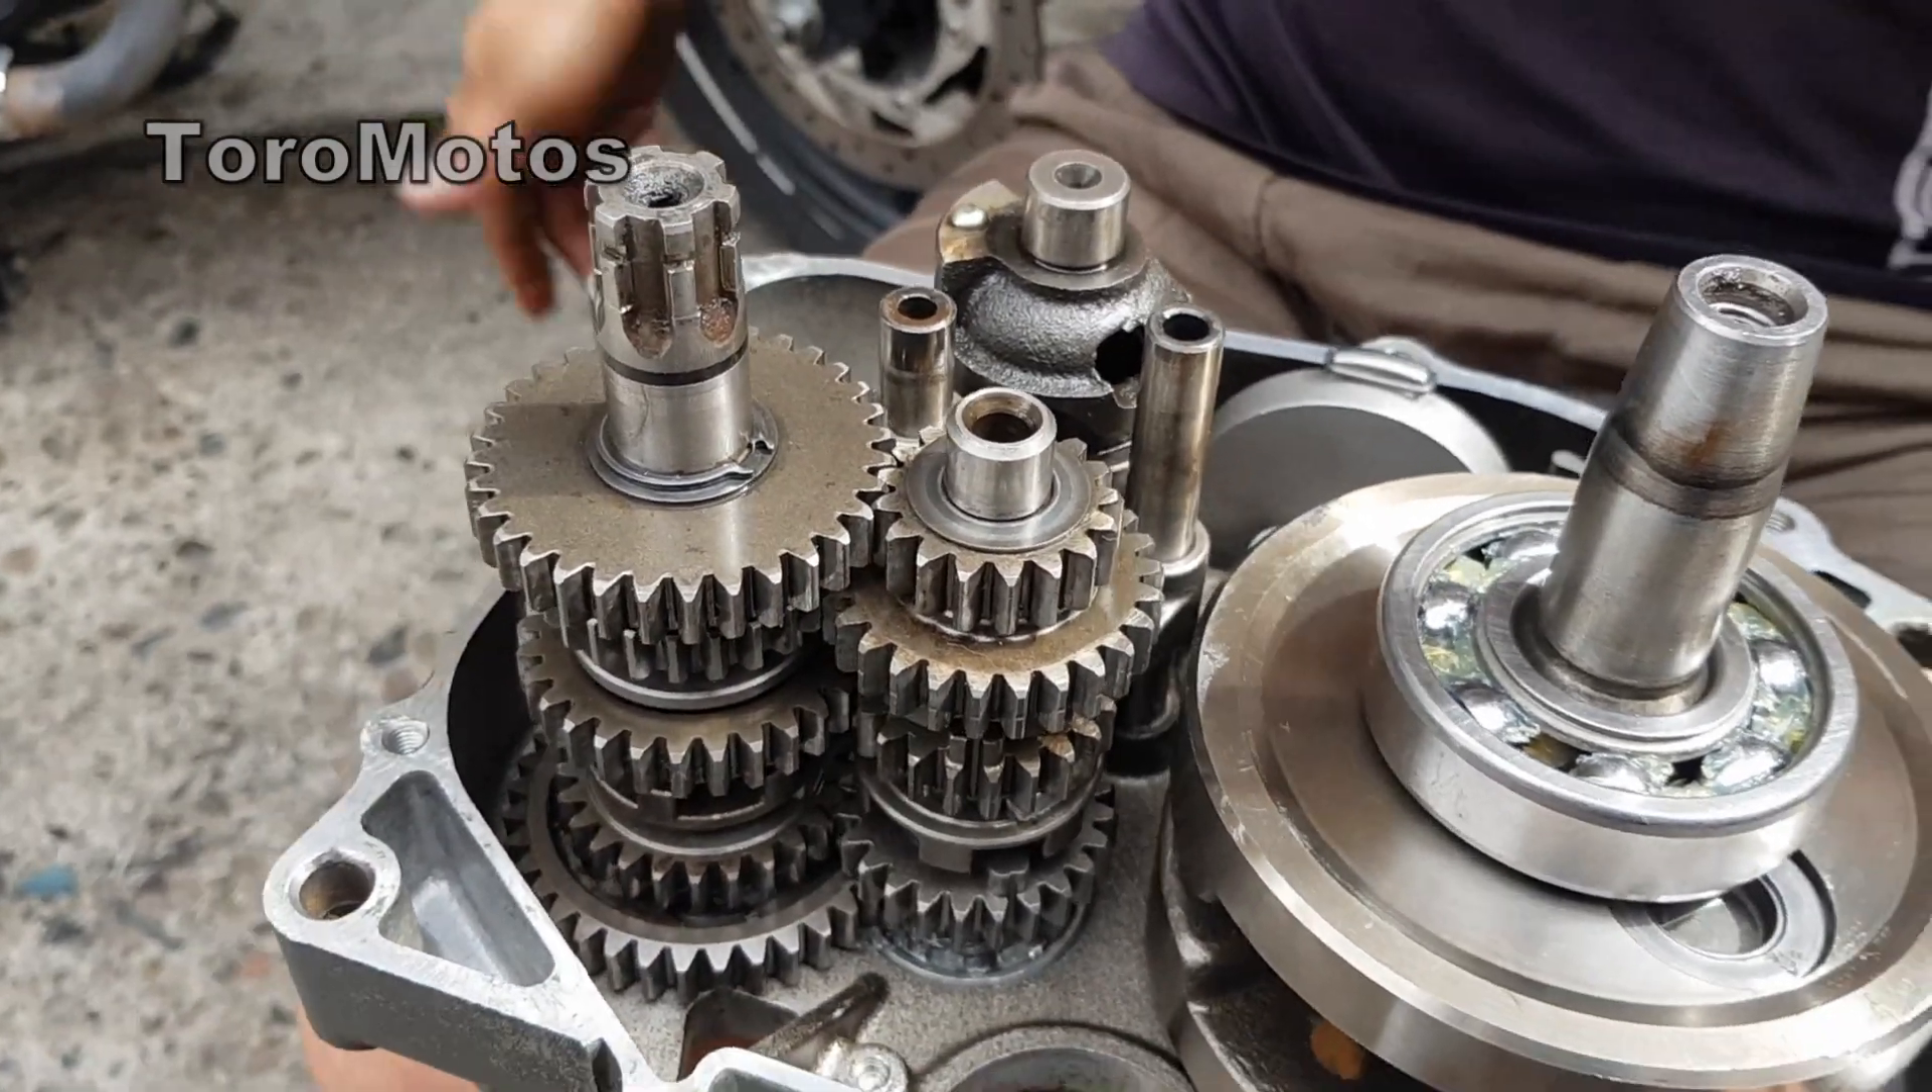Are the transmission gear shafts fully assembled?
Yes.